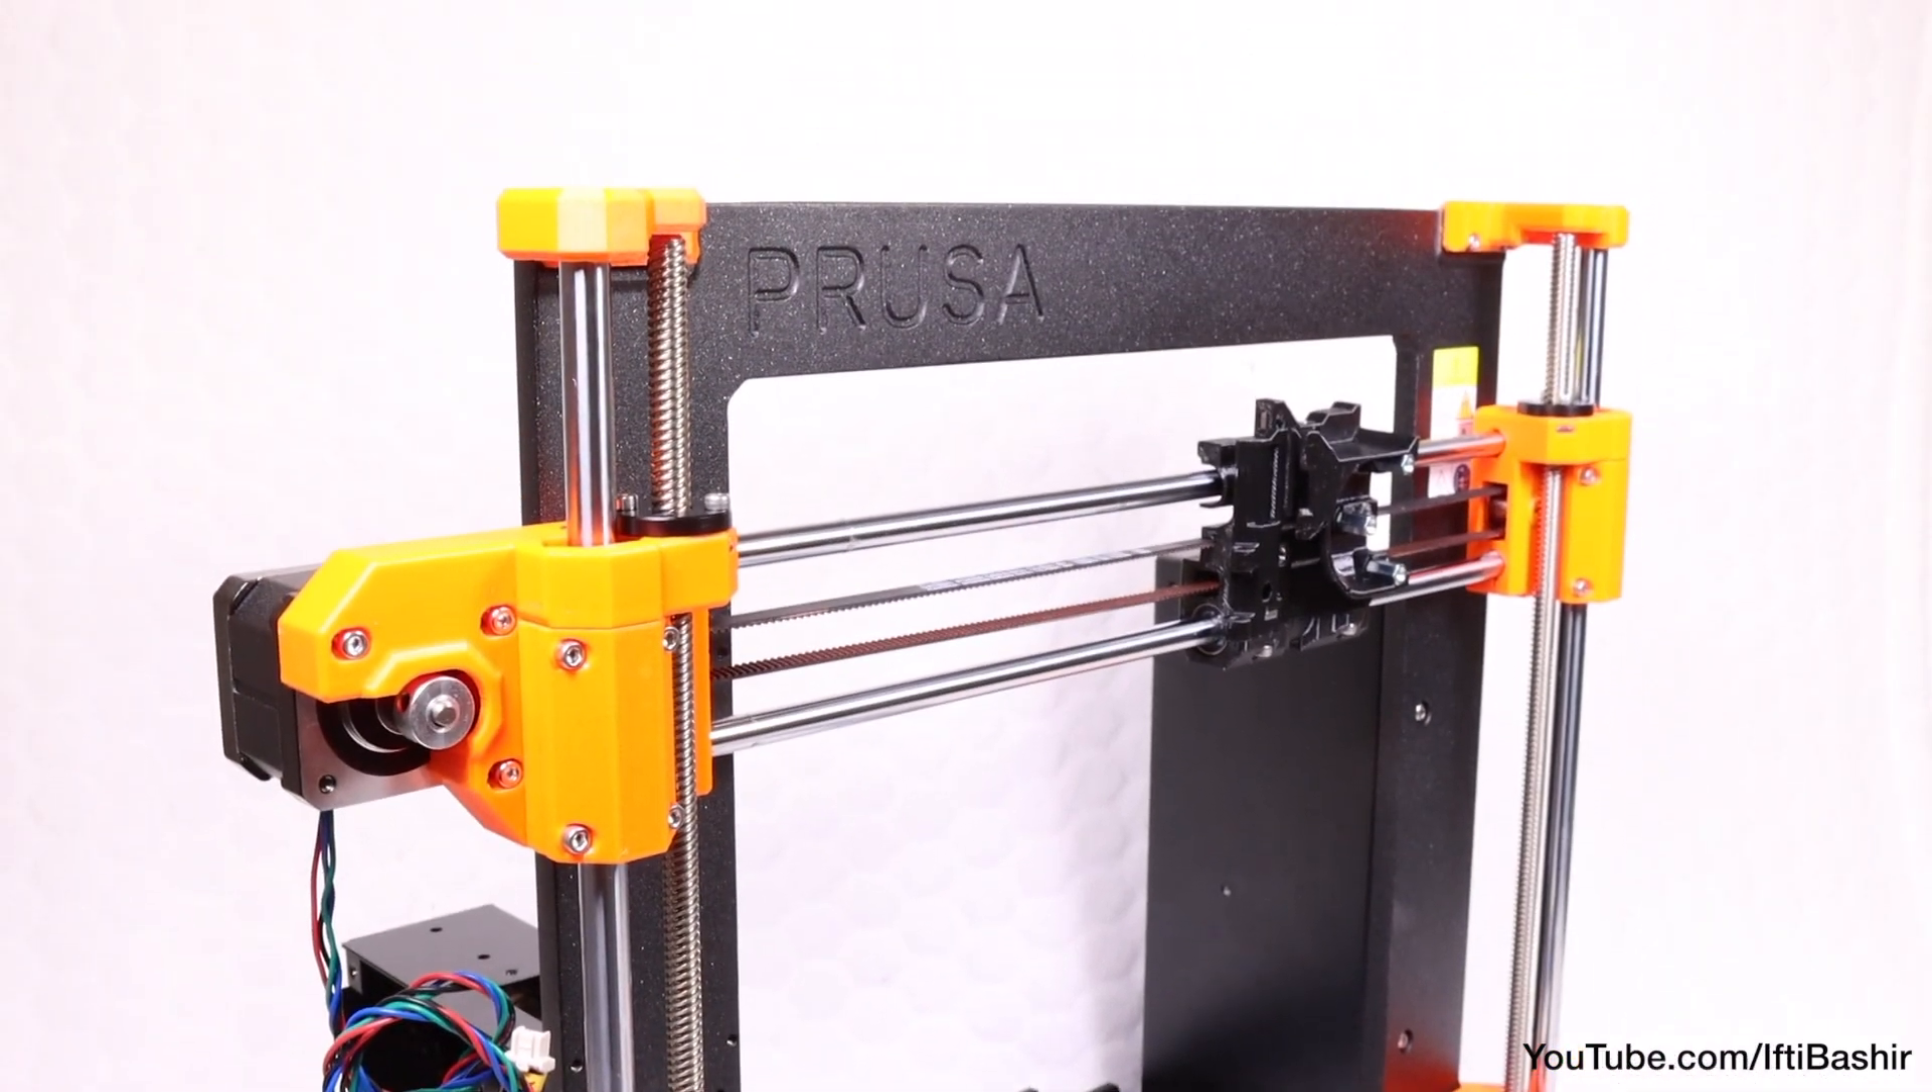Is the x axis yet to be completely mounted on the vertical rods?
No.